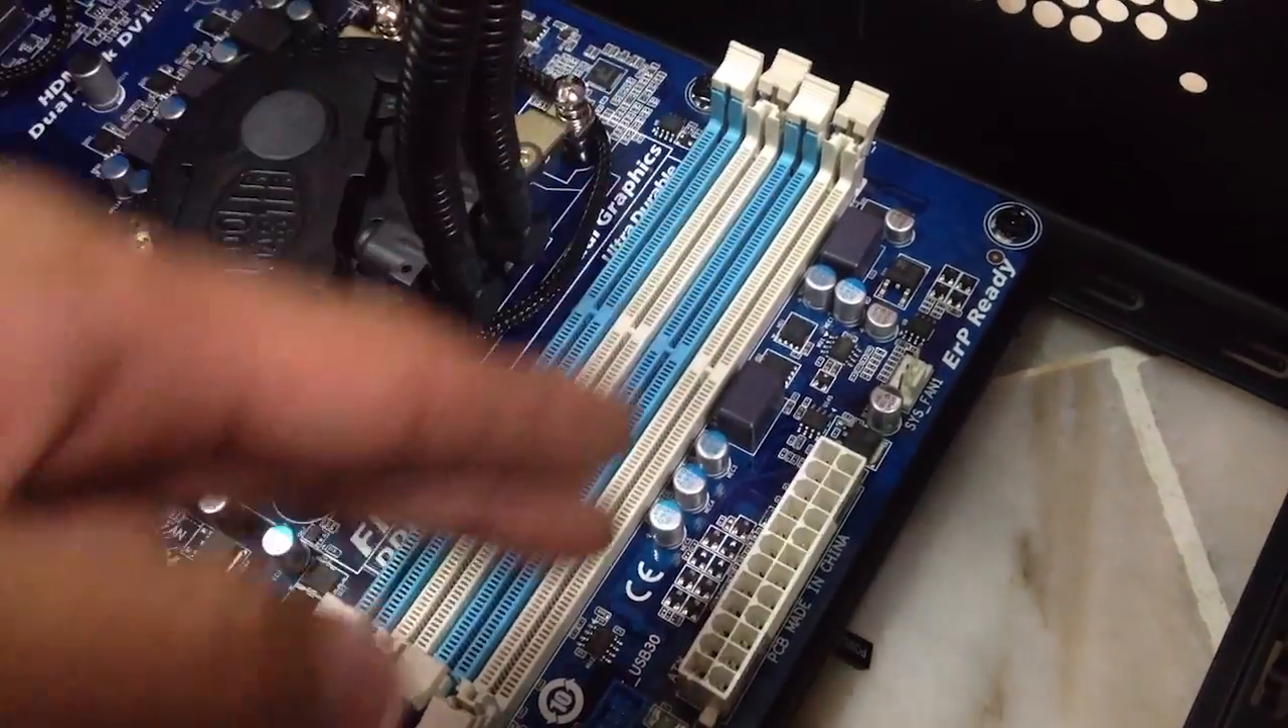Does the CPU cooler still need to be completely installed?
No.